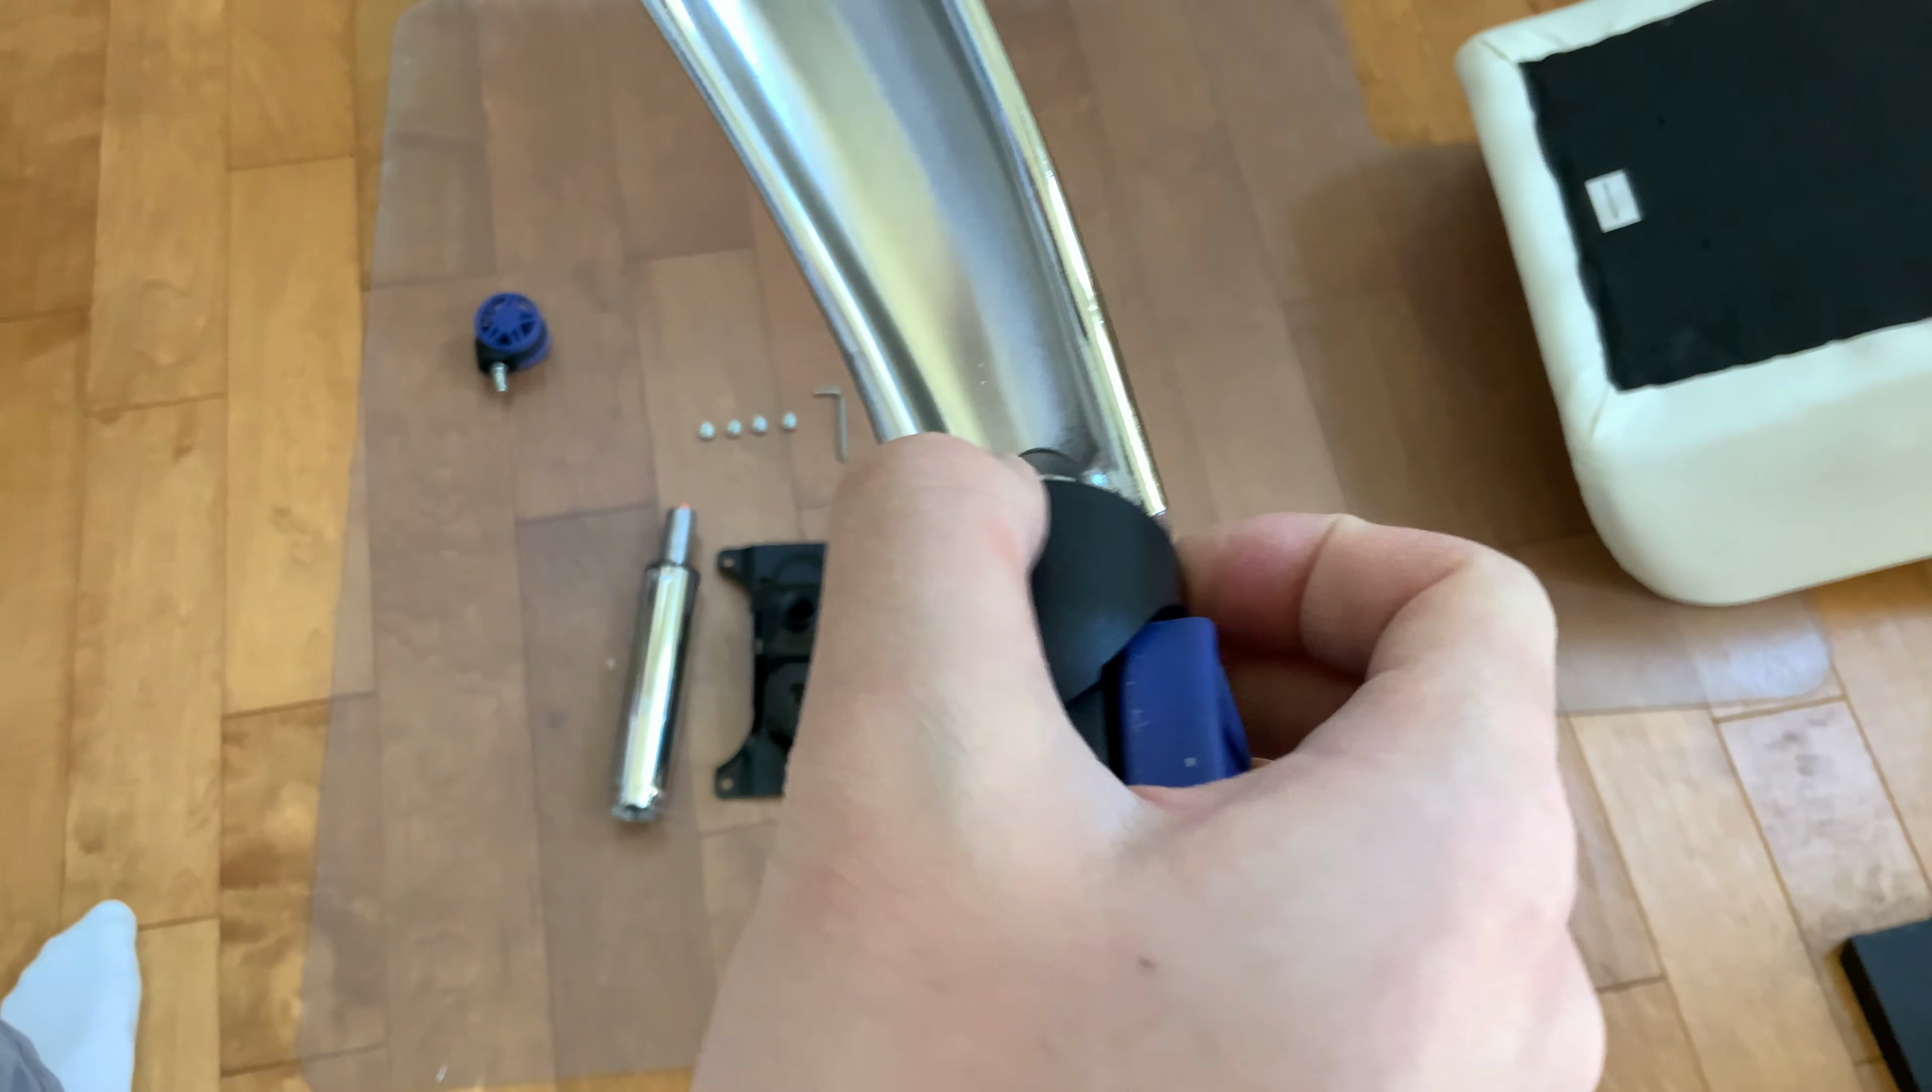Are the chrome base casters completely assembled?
No.